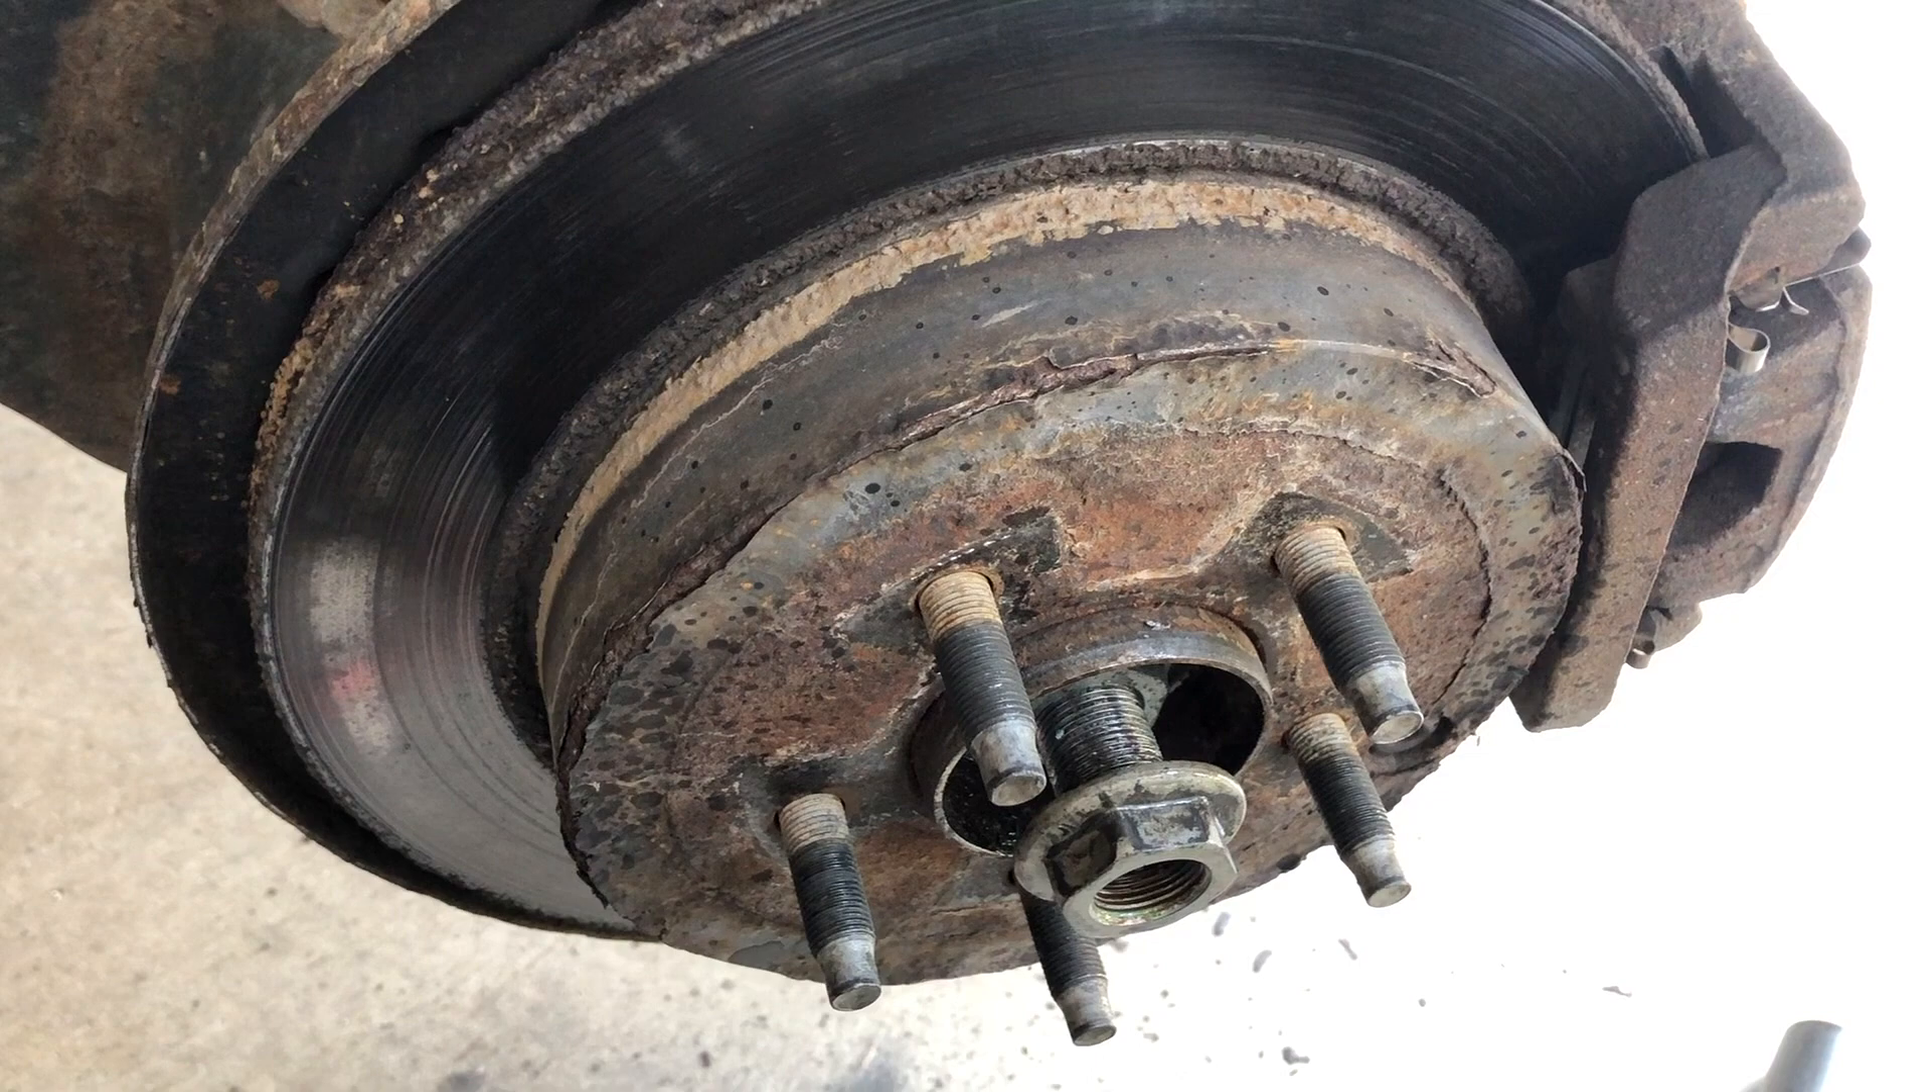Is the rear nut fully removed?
No.